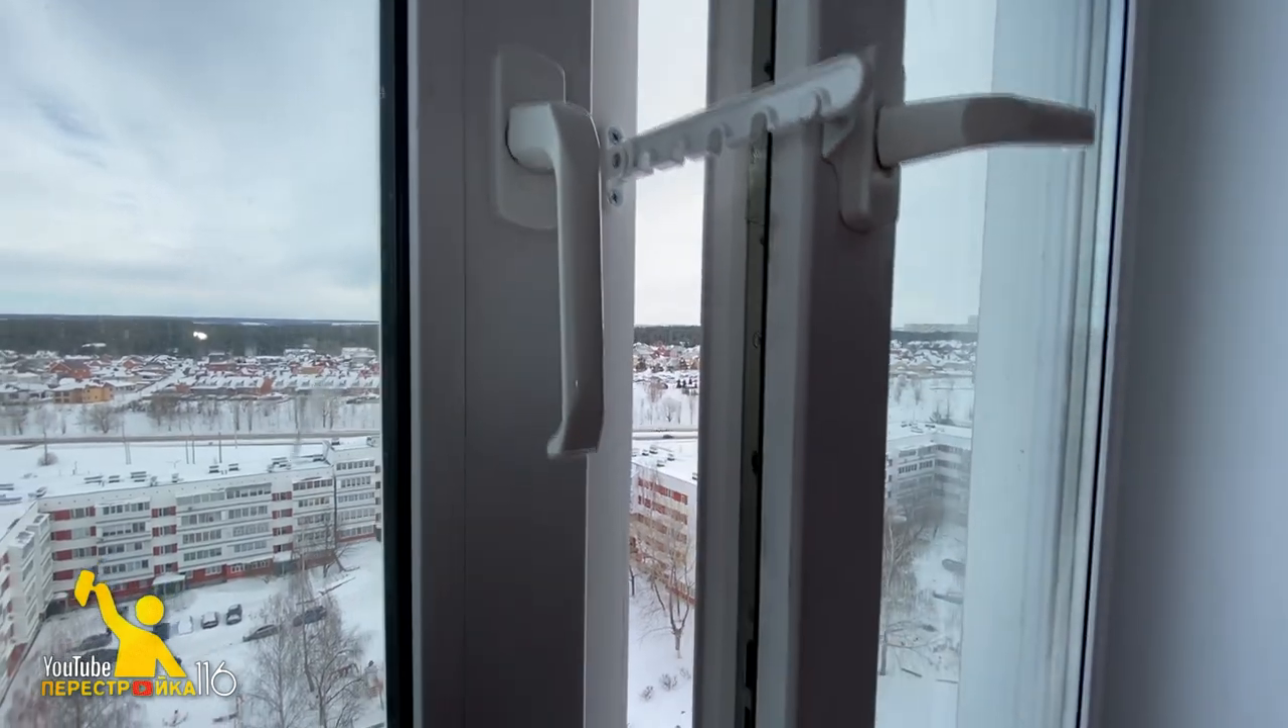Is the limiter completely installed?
Yes.